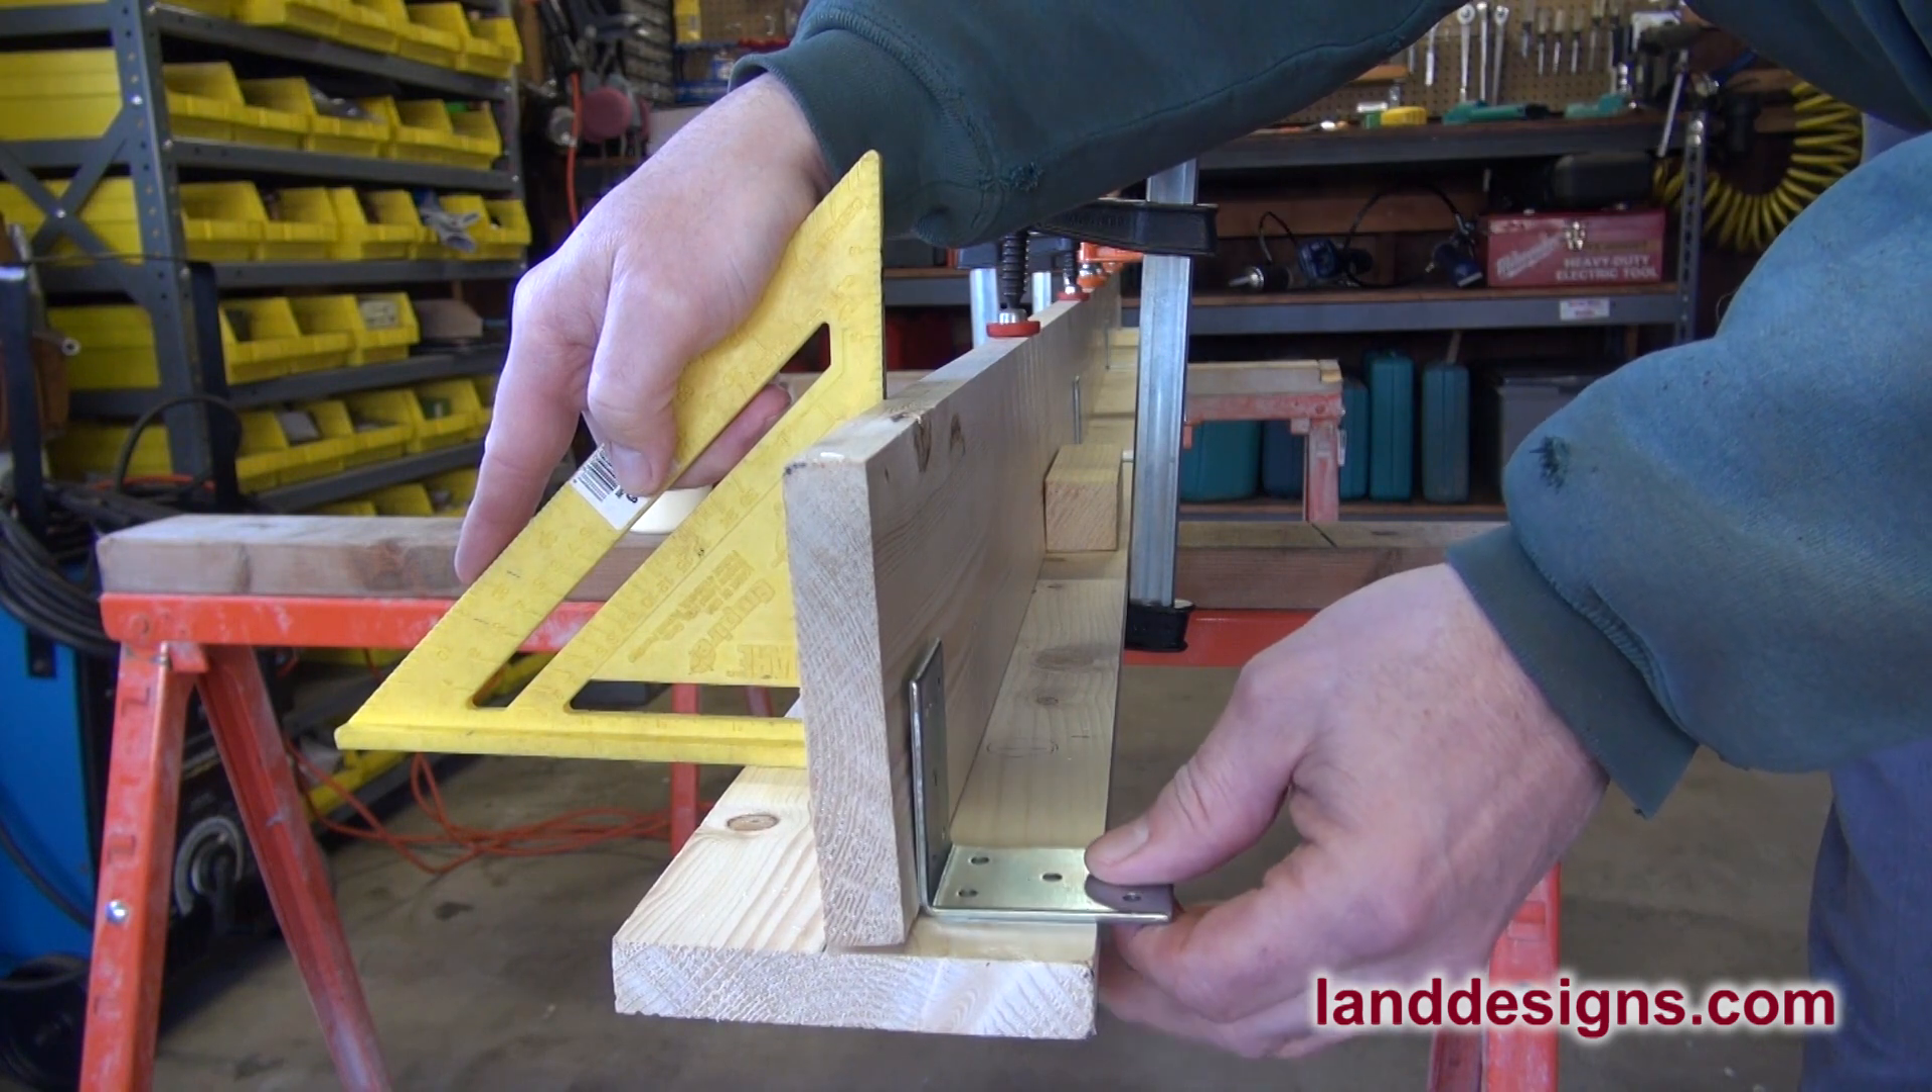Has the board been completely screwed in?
No.